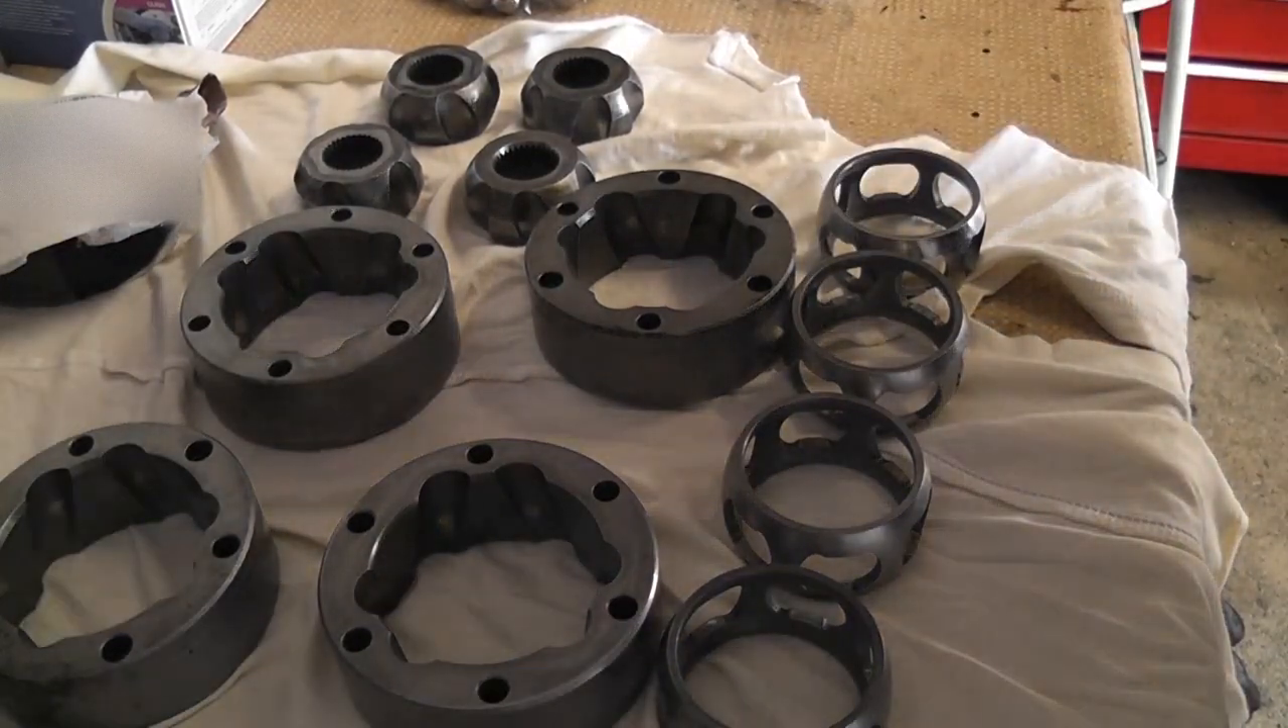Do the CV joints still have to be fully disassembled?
No.